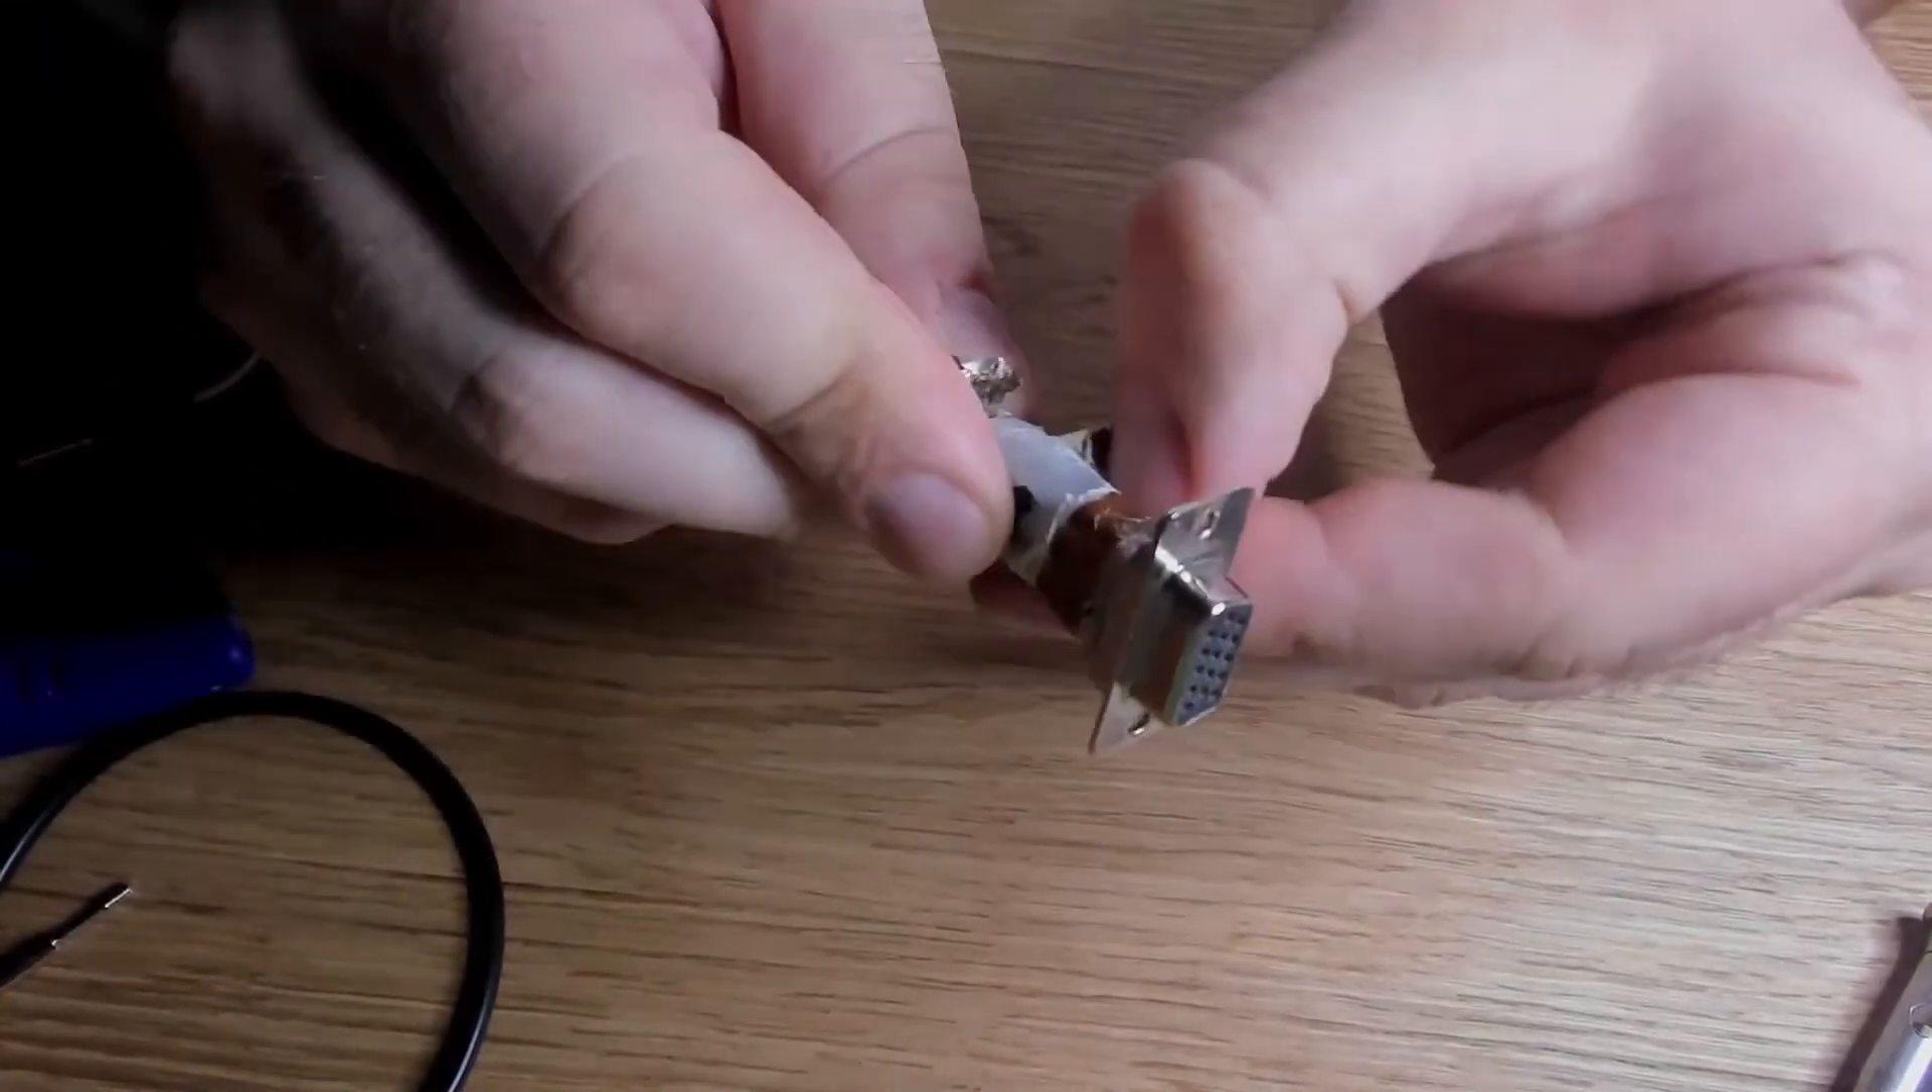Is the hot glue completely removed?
No.